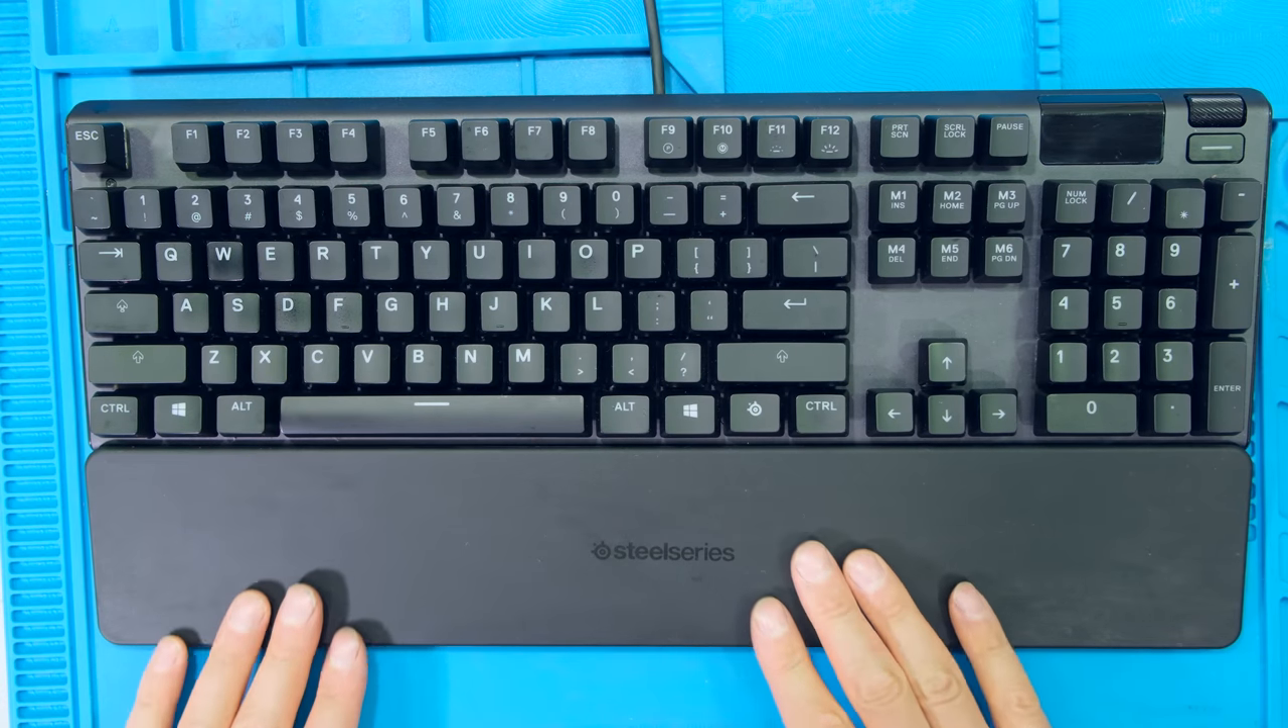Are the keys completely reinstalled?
Yes.